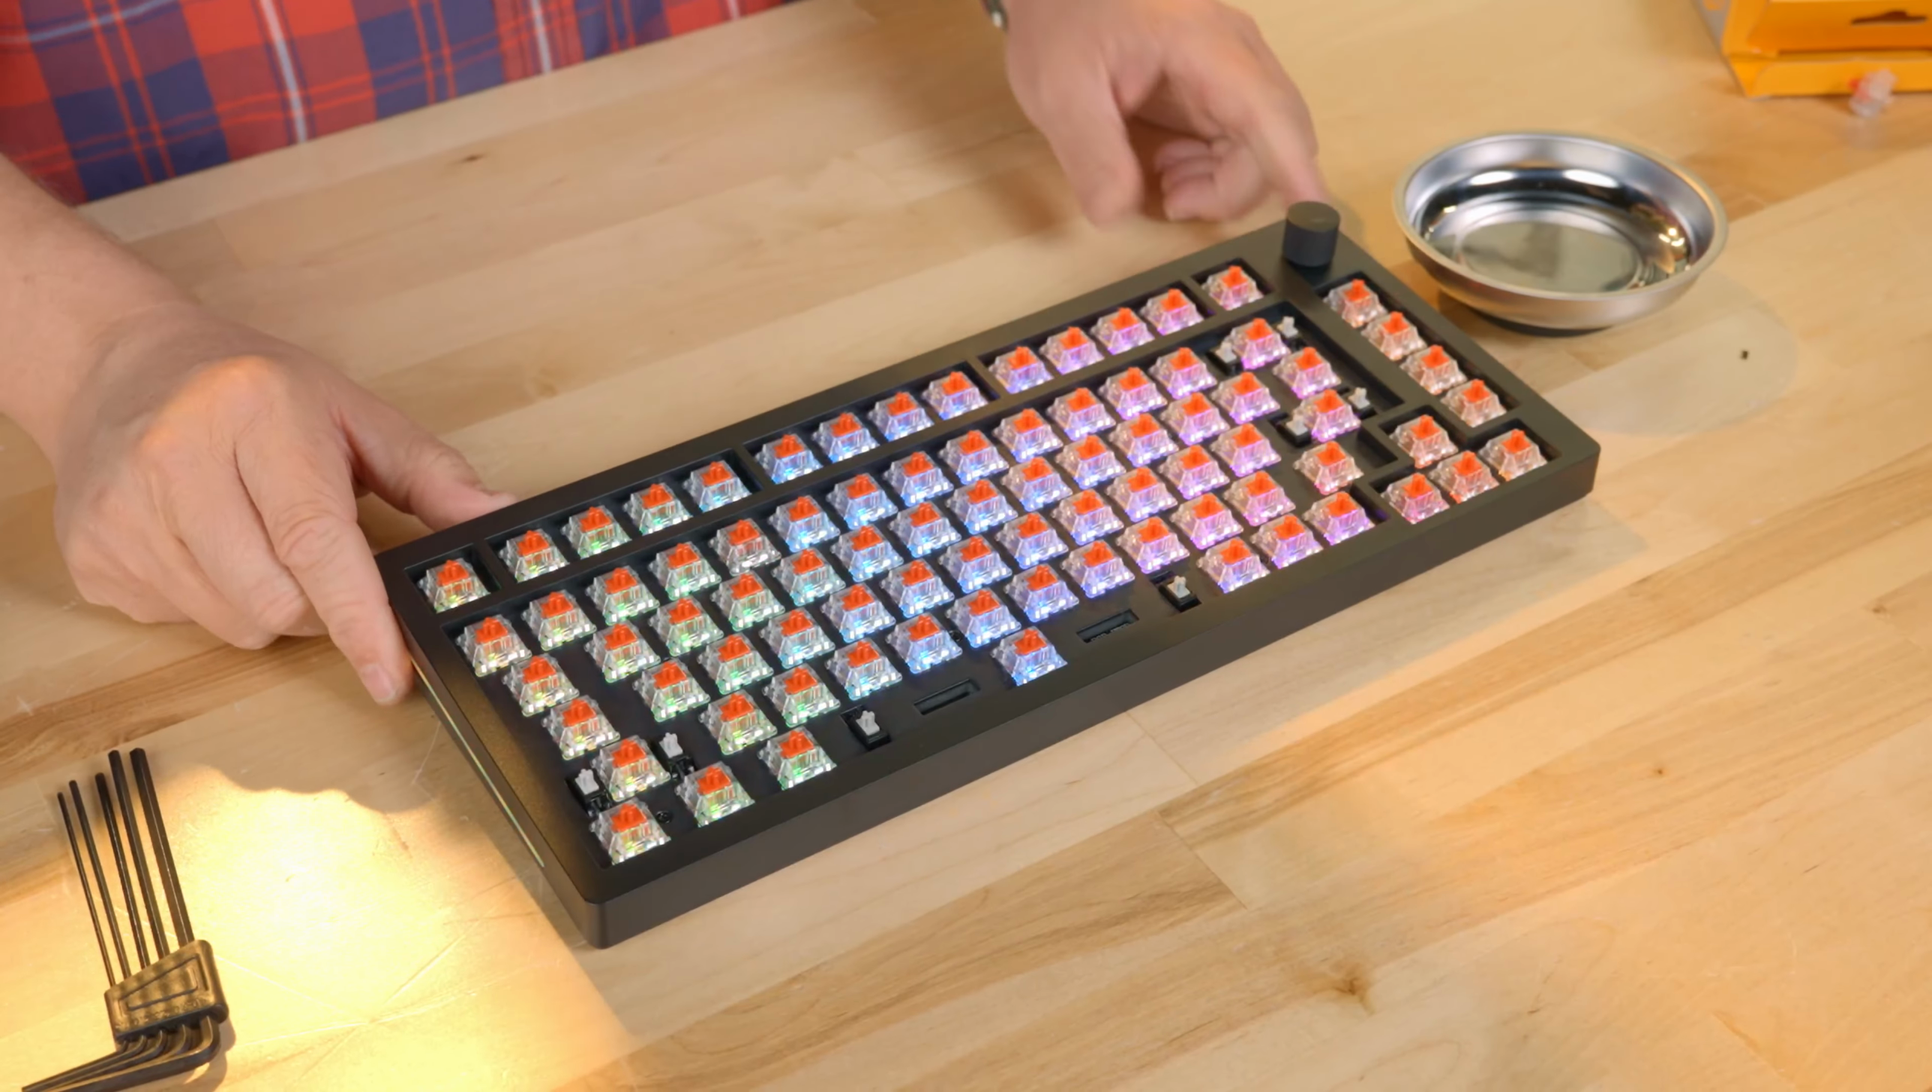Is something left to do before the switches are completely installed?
No.